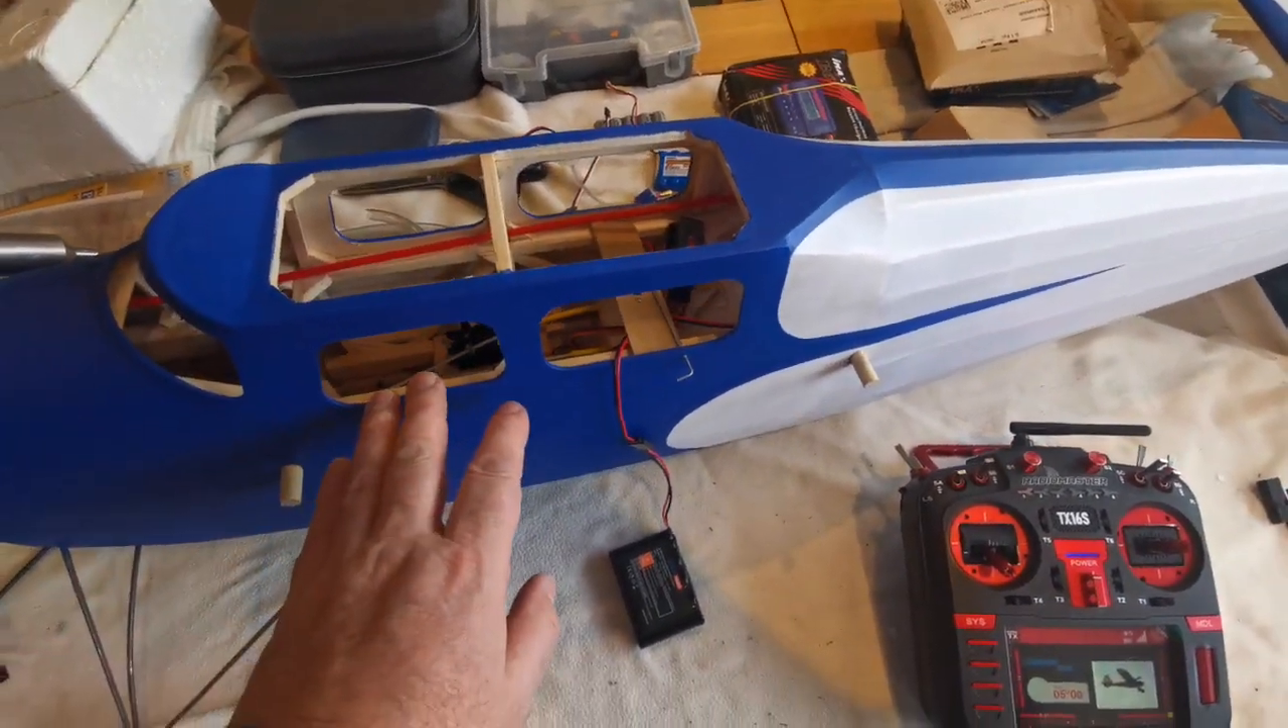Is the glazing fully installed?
No.